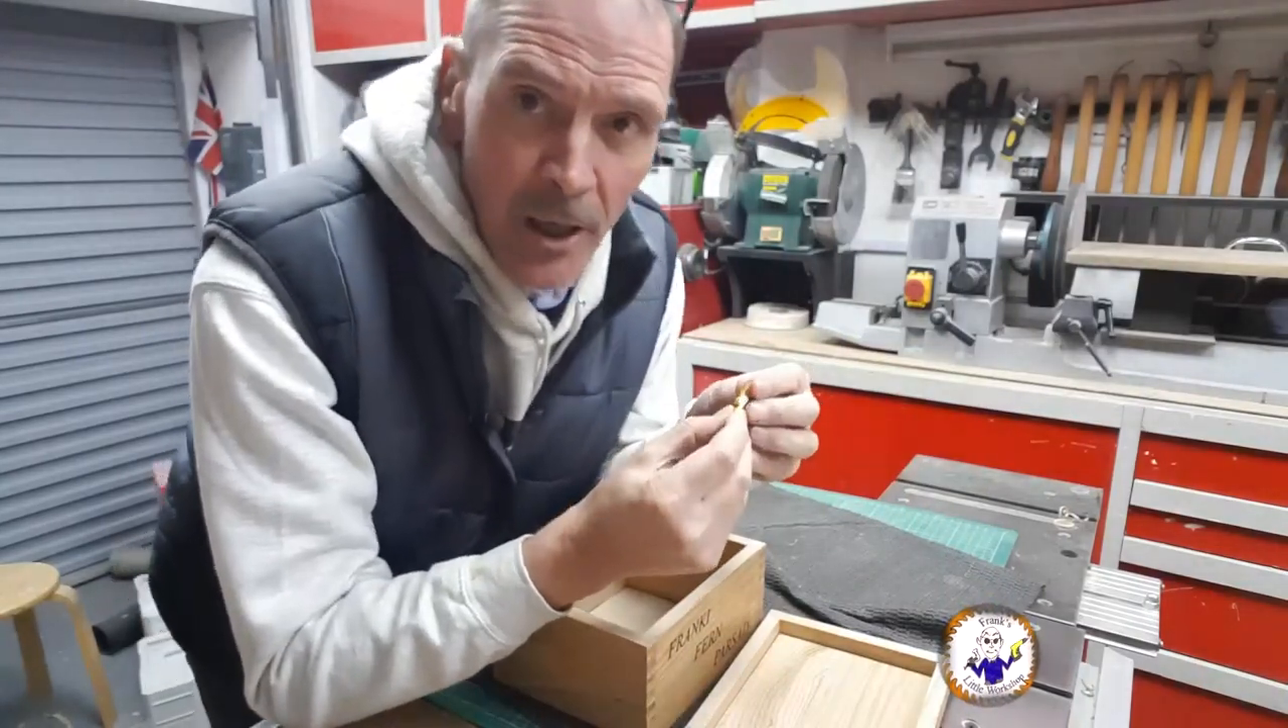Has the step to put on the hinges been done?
No.